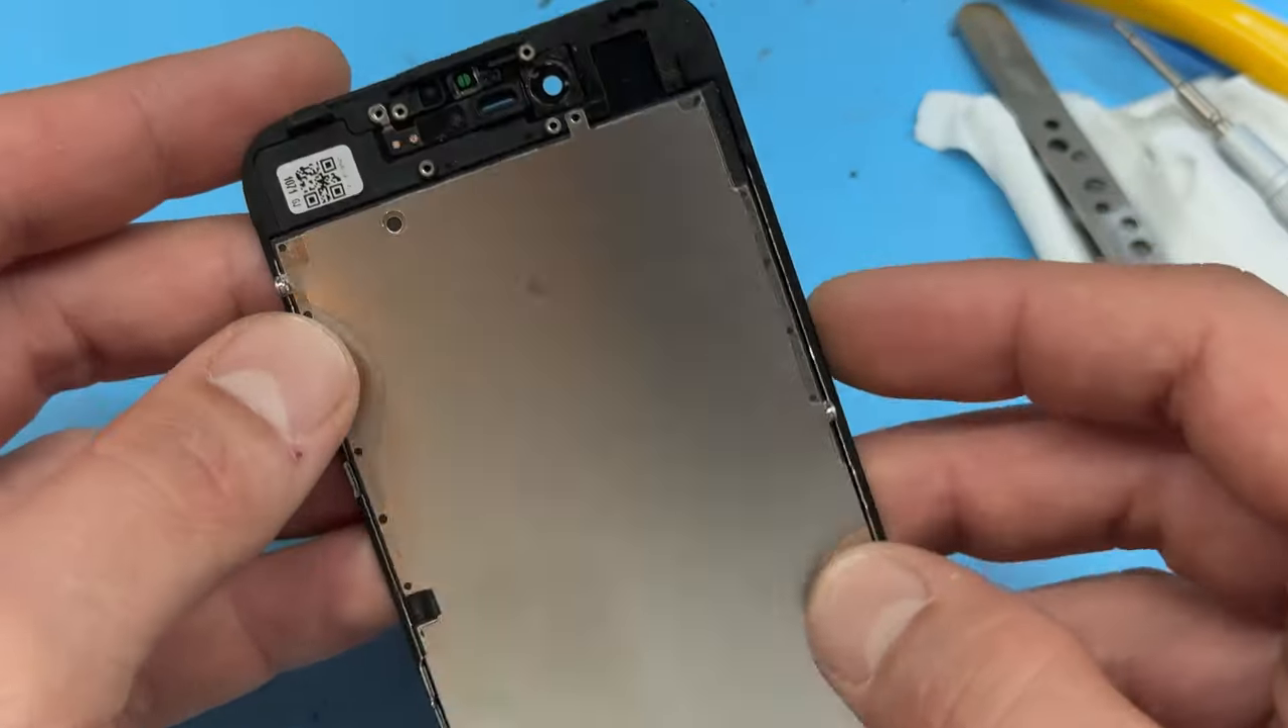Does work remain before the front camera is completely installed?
Yes.